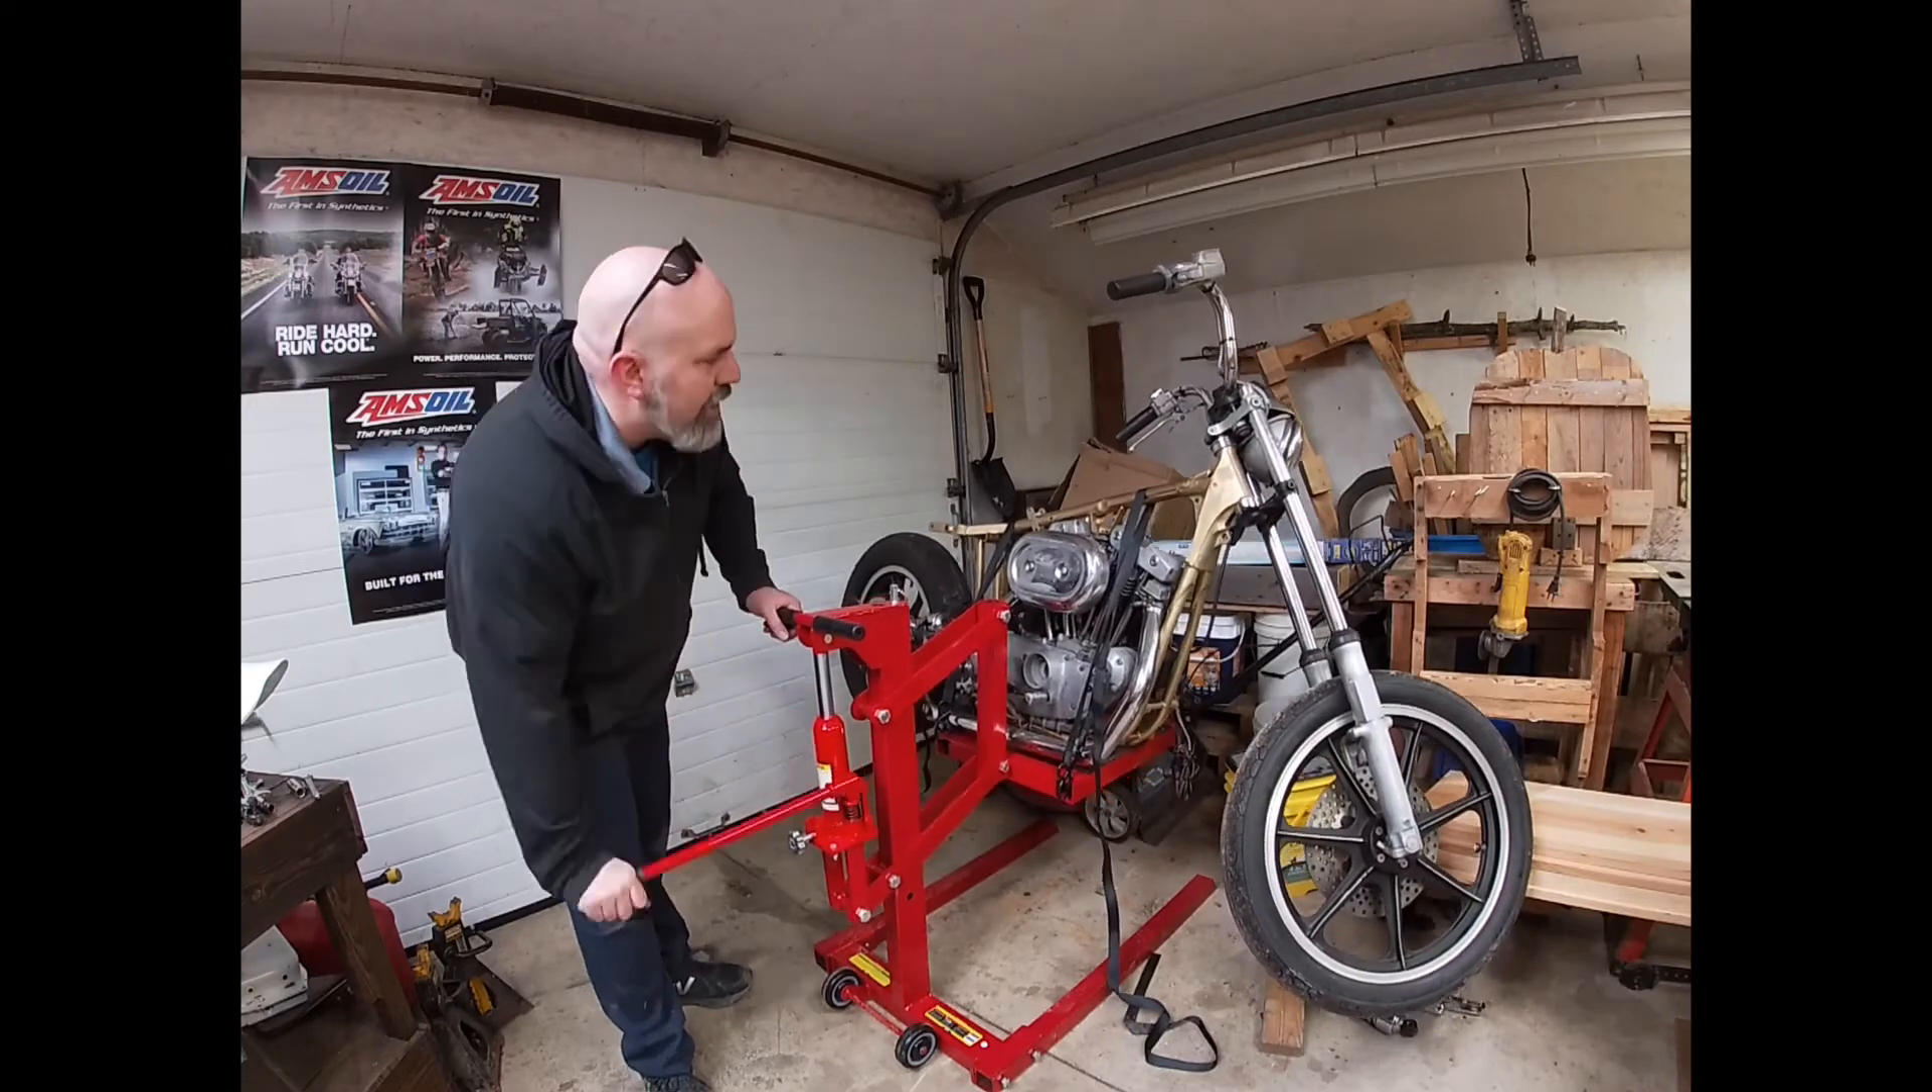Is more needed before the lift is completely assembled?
No.